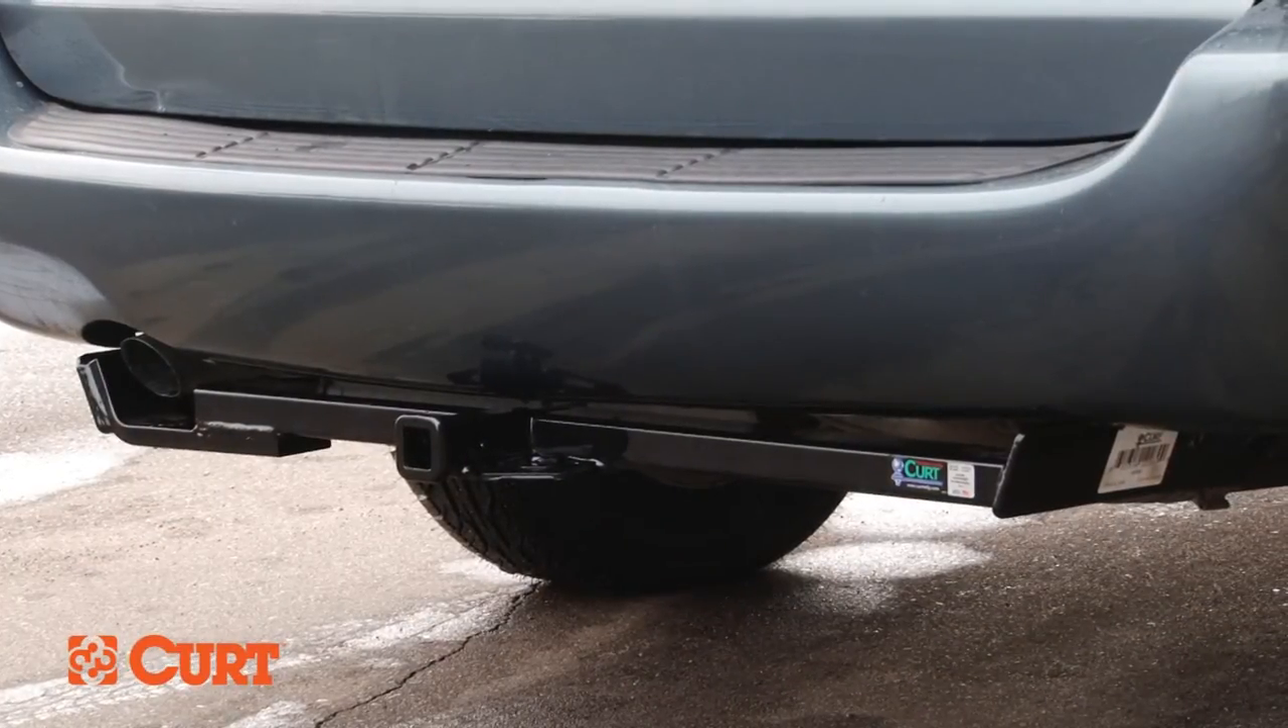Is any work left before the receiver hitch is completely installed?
No.